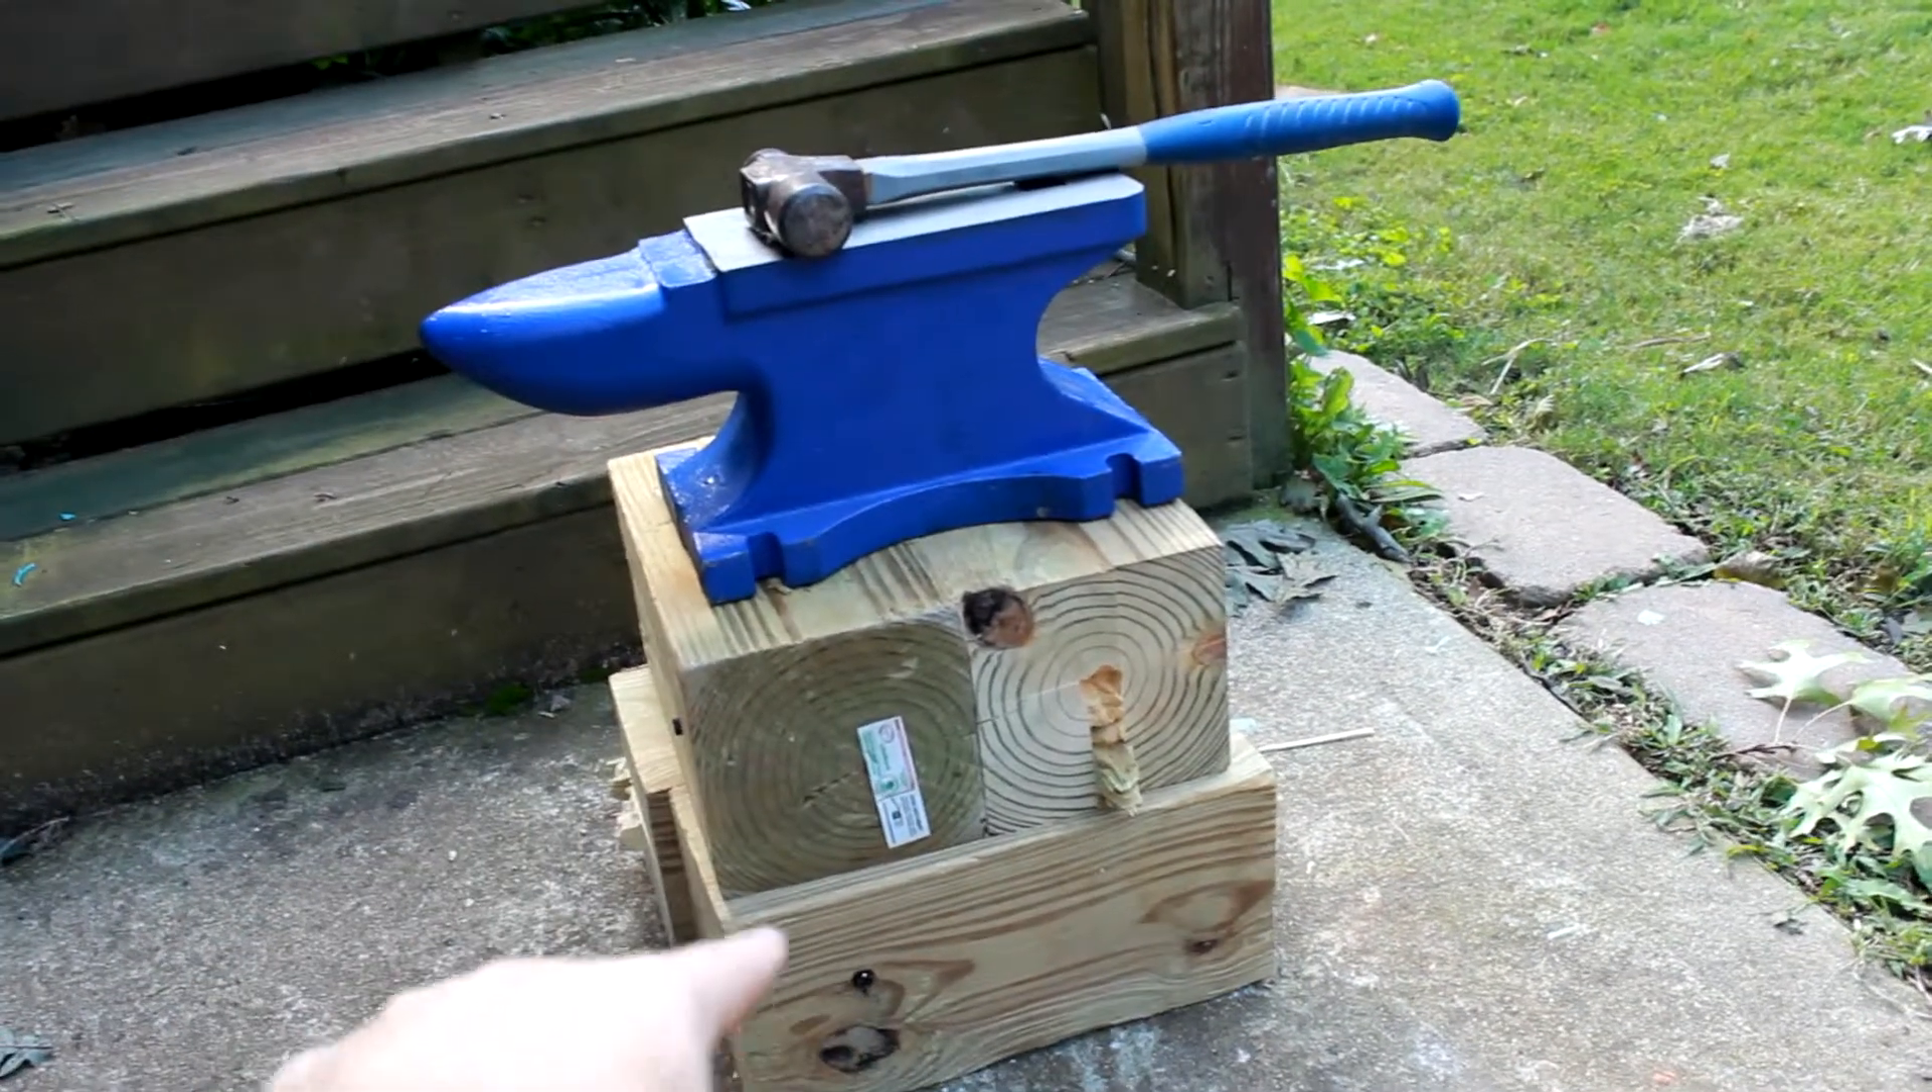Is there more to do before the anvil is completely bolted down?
Yes.